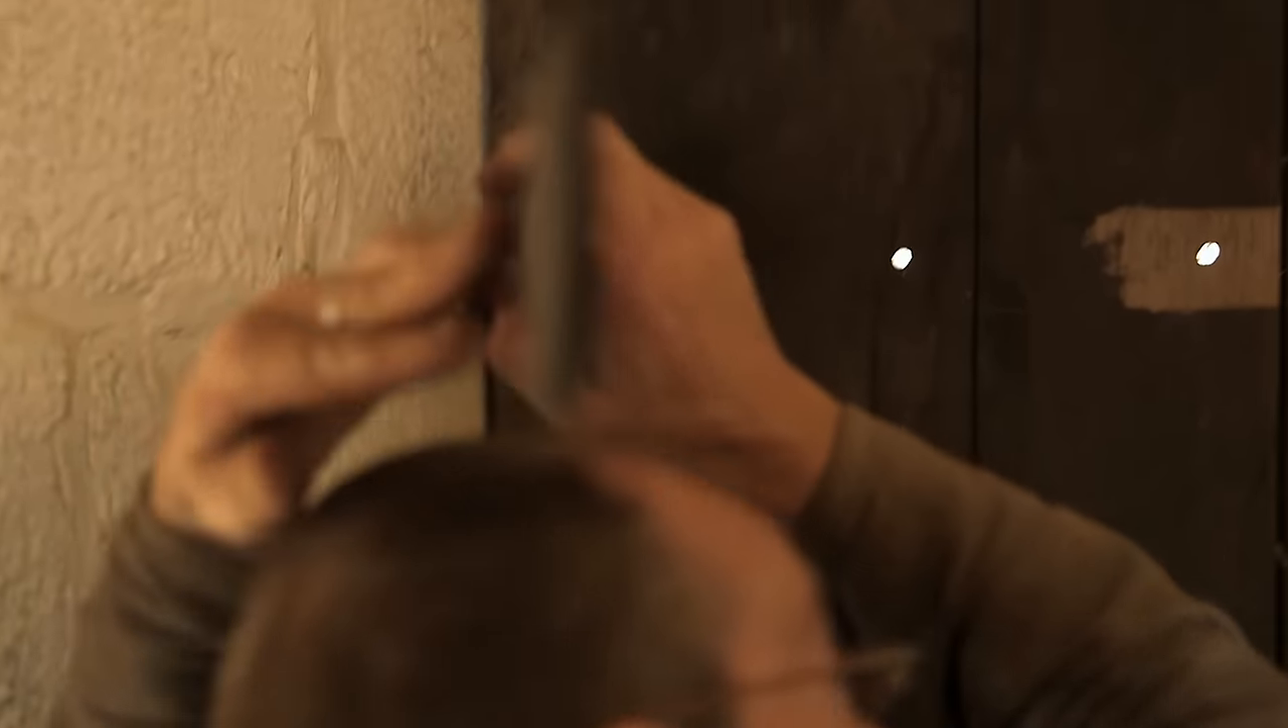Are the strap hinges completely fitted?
No.